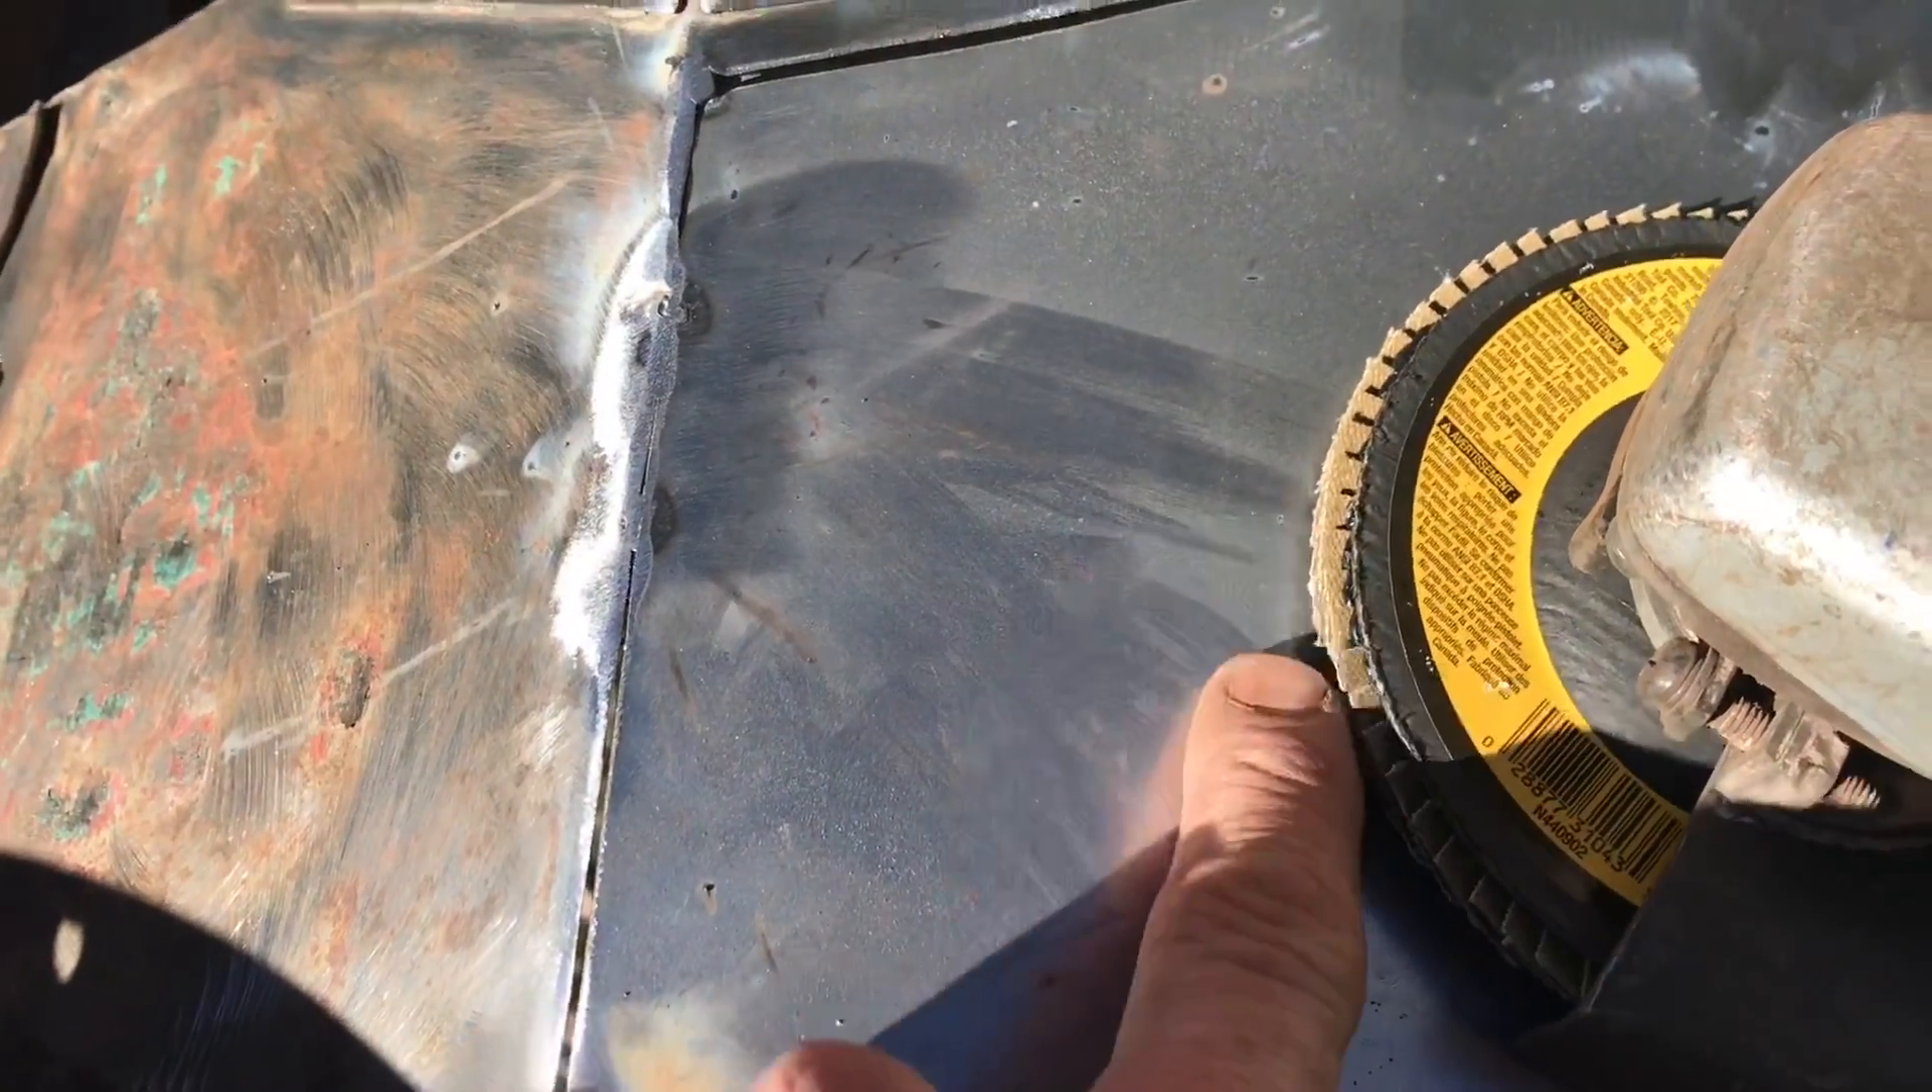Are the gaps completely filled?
No.